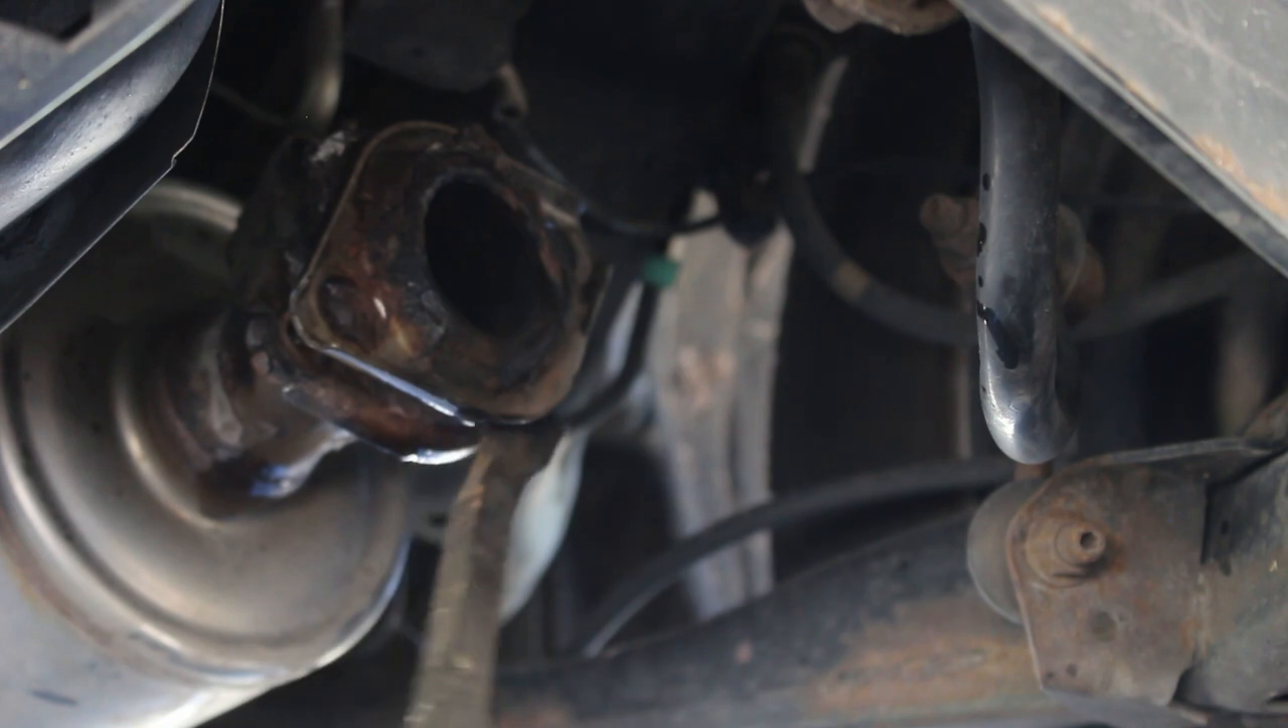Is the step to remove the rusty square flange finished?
No.